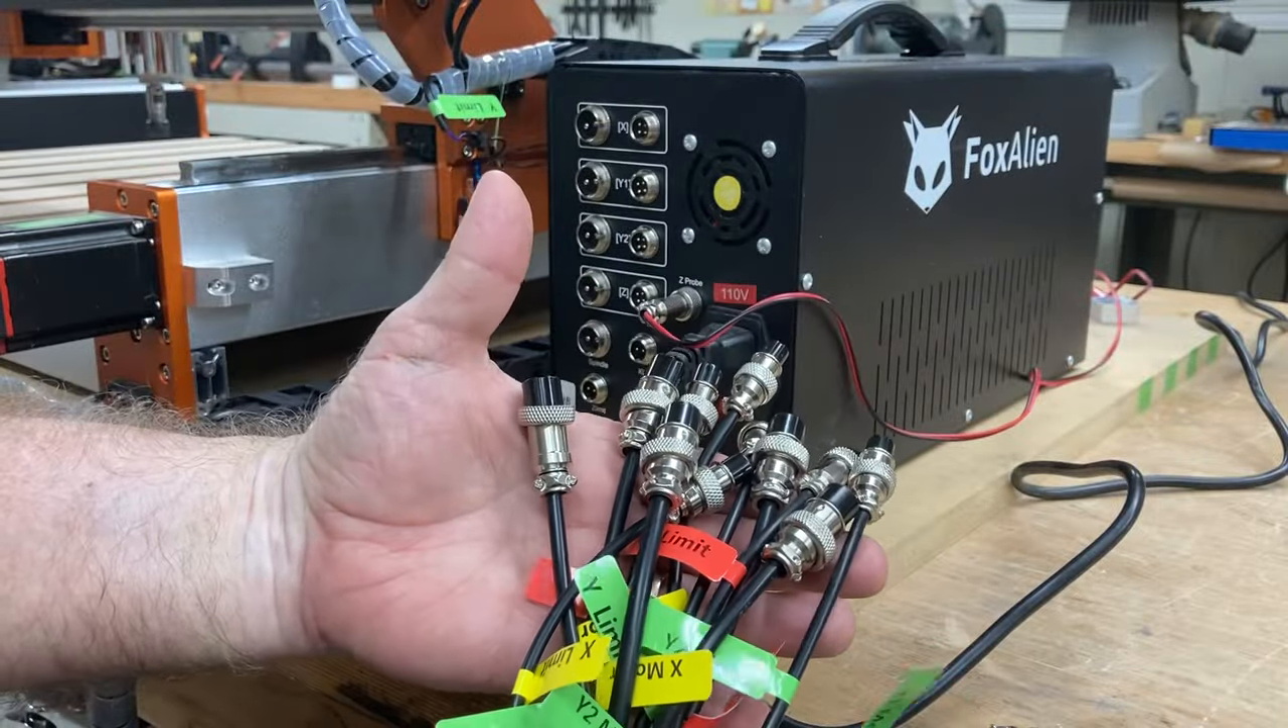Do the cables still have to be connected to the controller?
Yes.